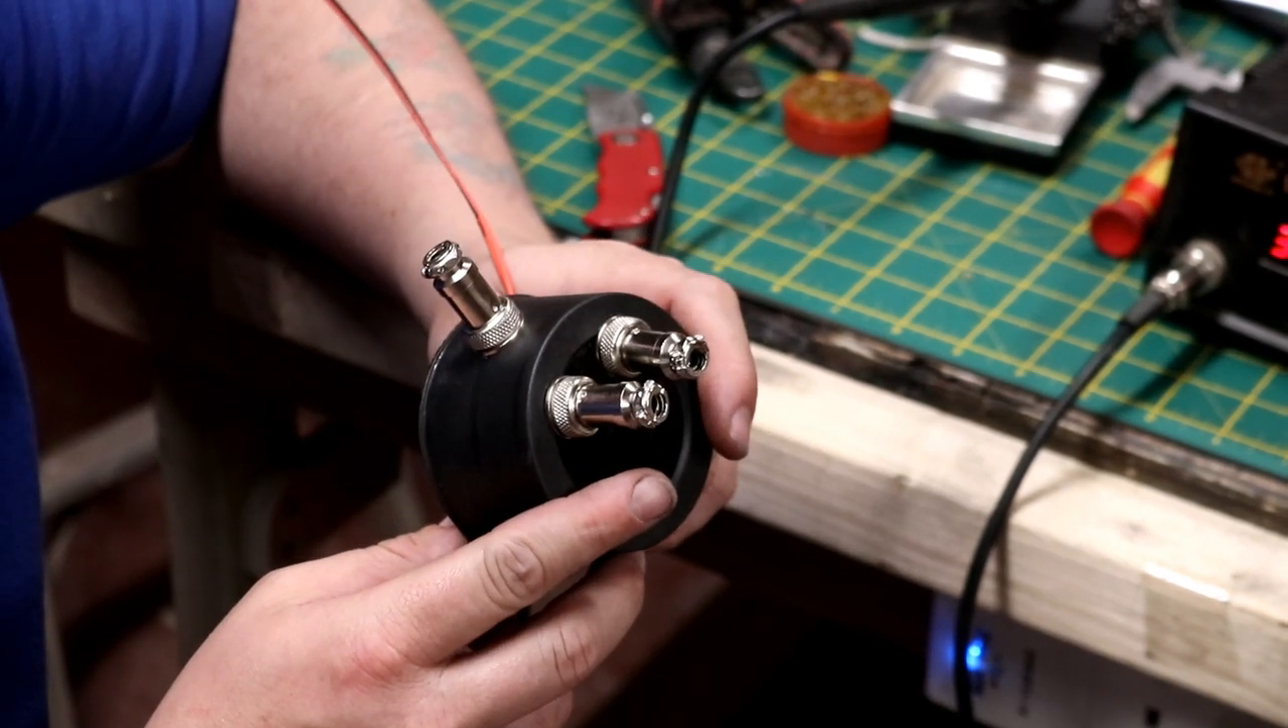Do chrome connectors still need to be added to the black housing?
No.